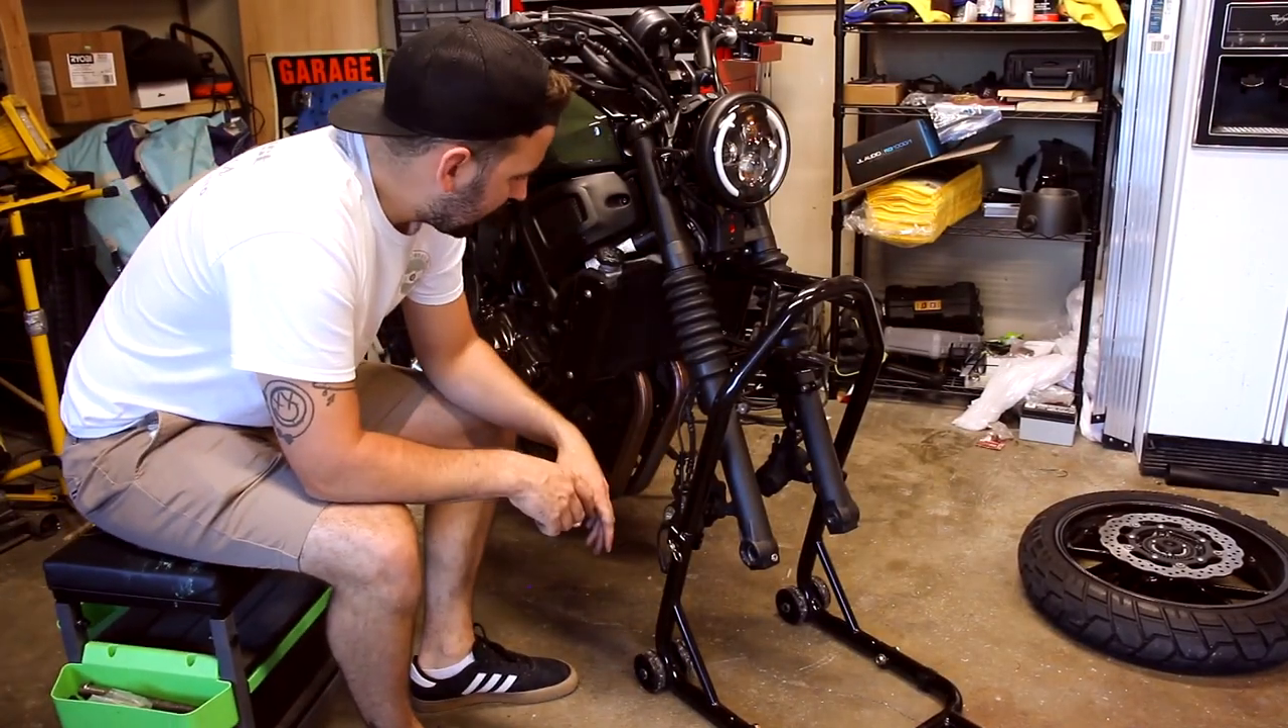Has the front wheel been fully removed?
Yes.